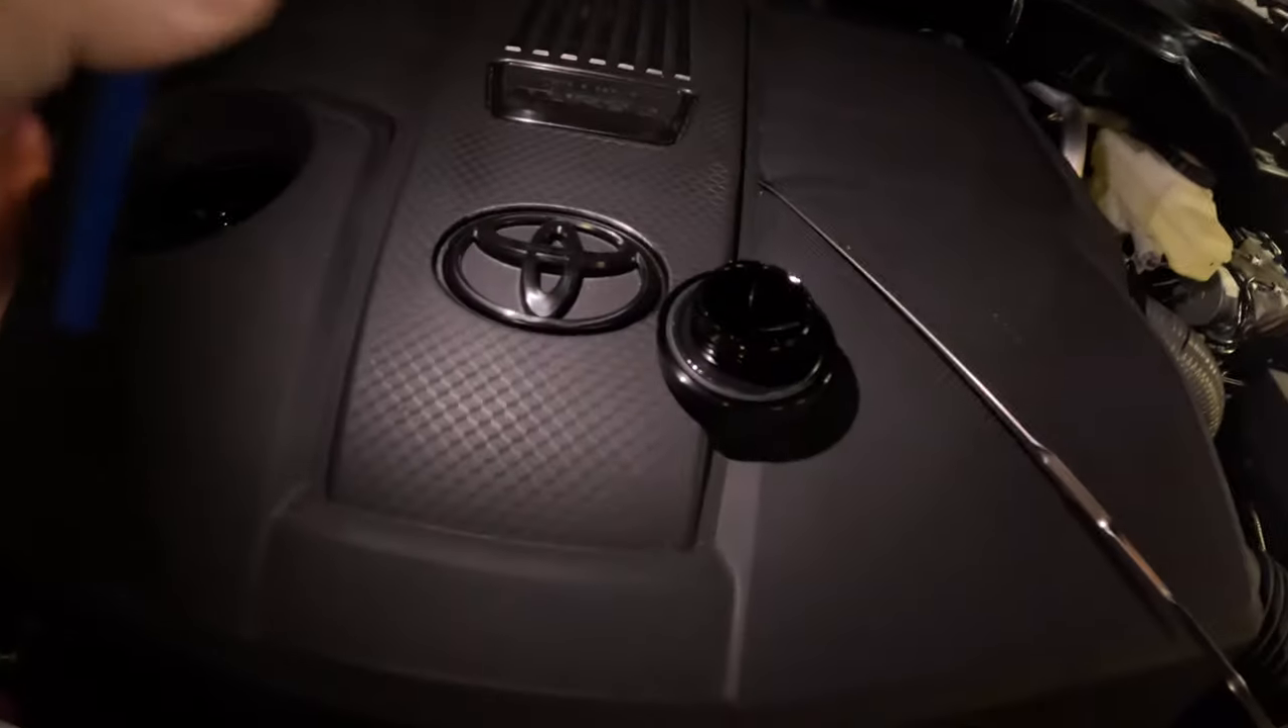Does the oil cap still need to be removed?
No.